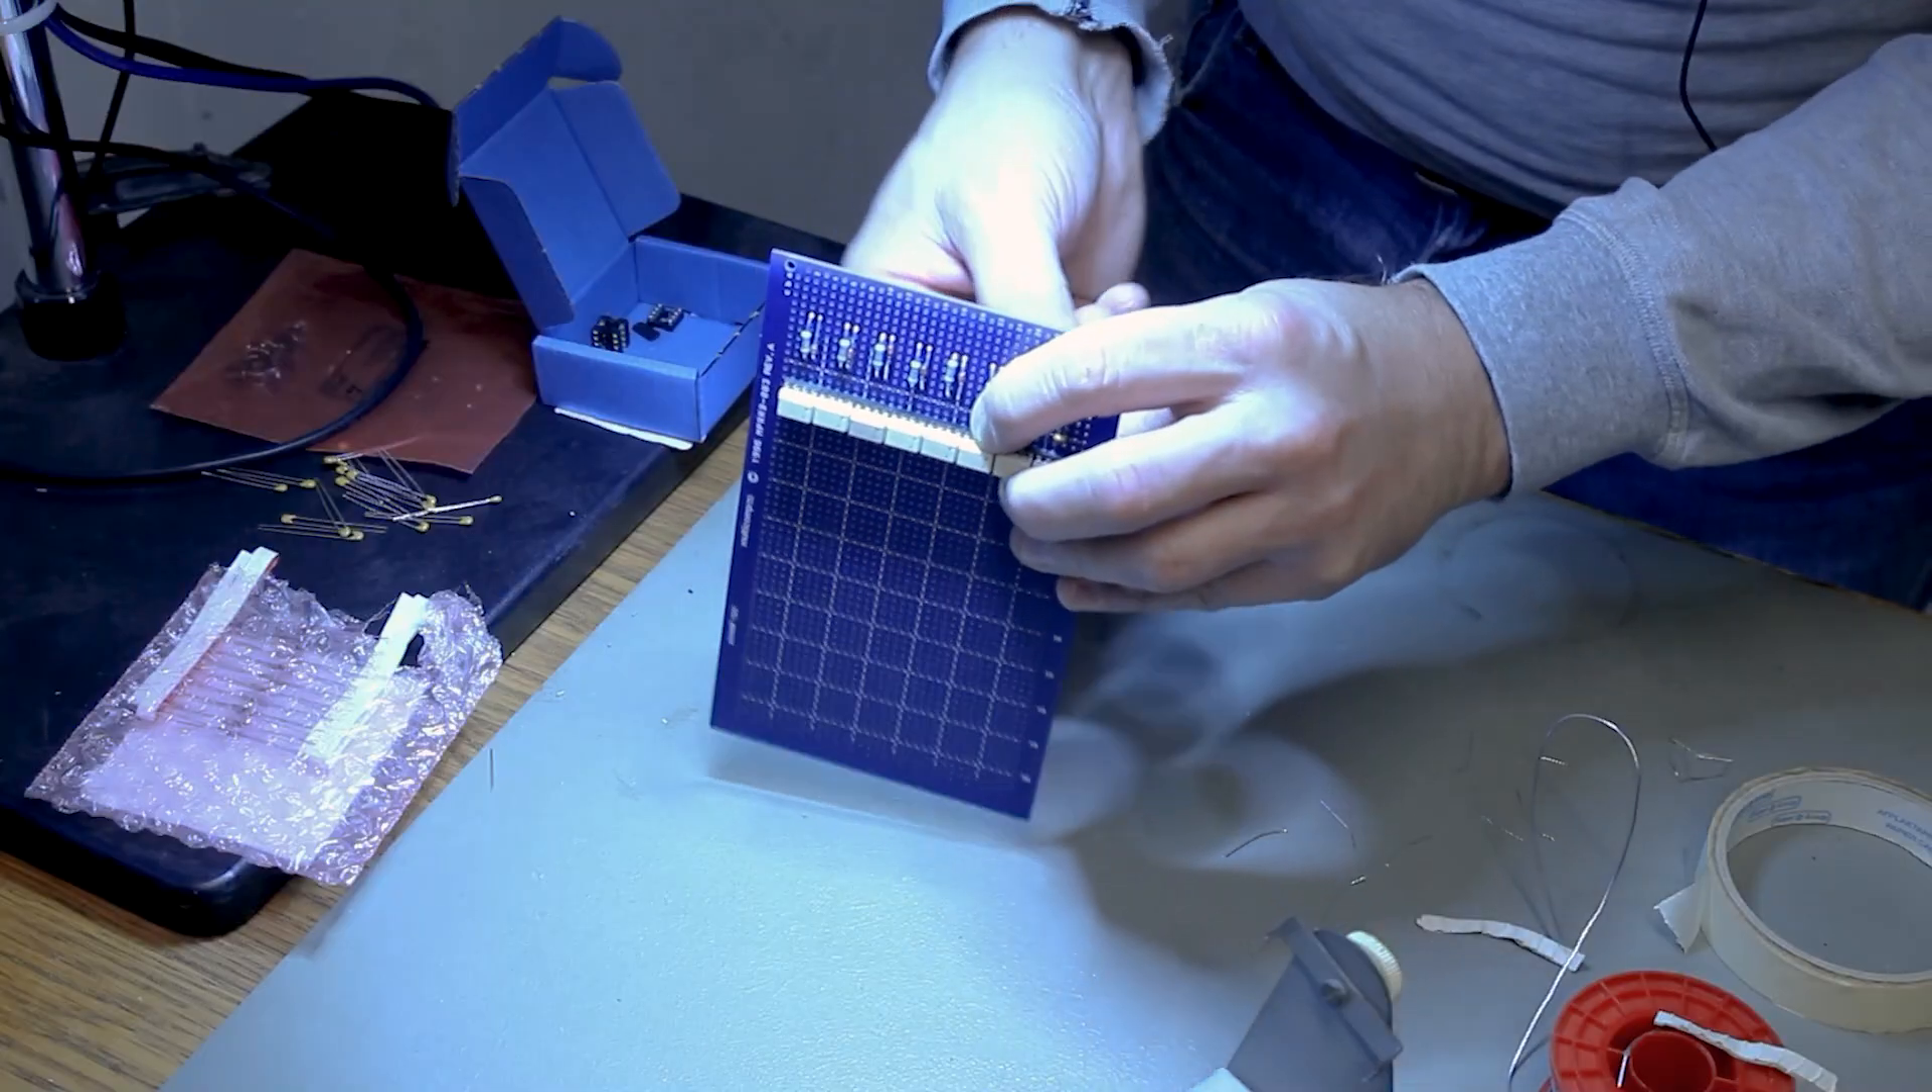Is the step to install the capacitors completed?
No.